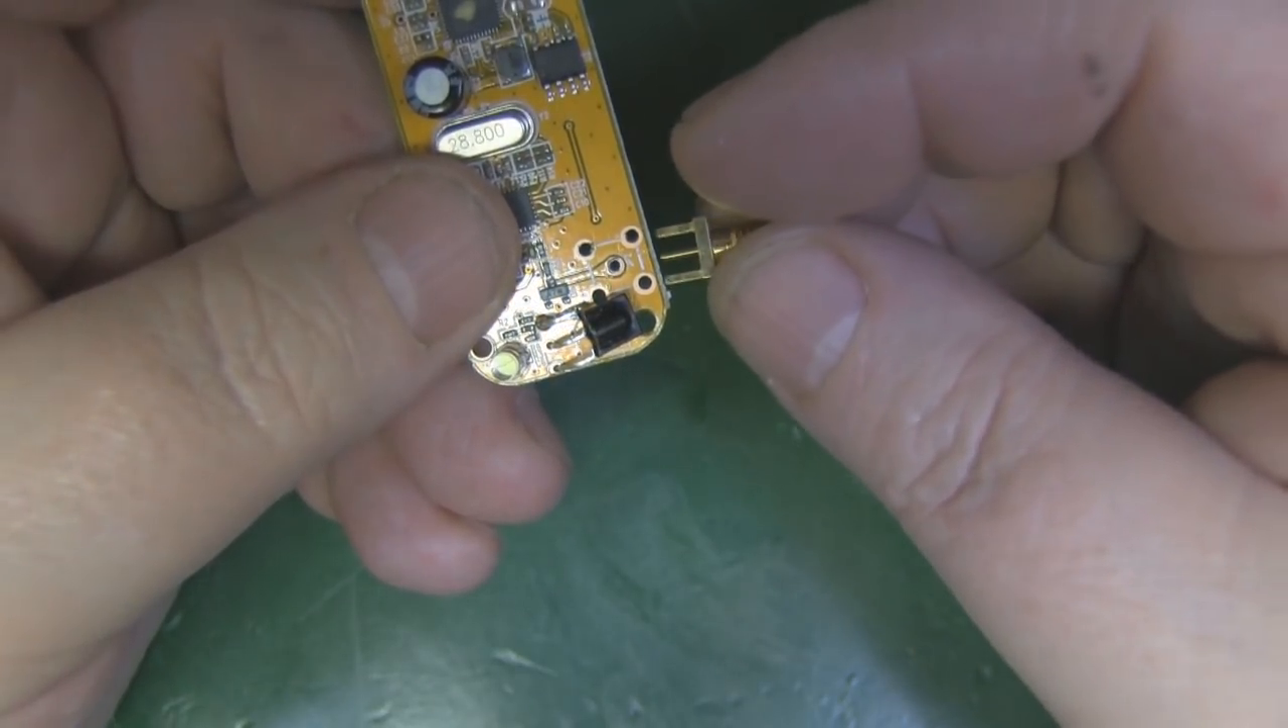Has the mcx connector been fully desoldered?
Yes.